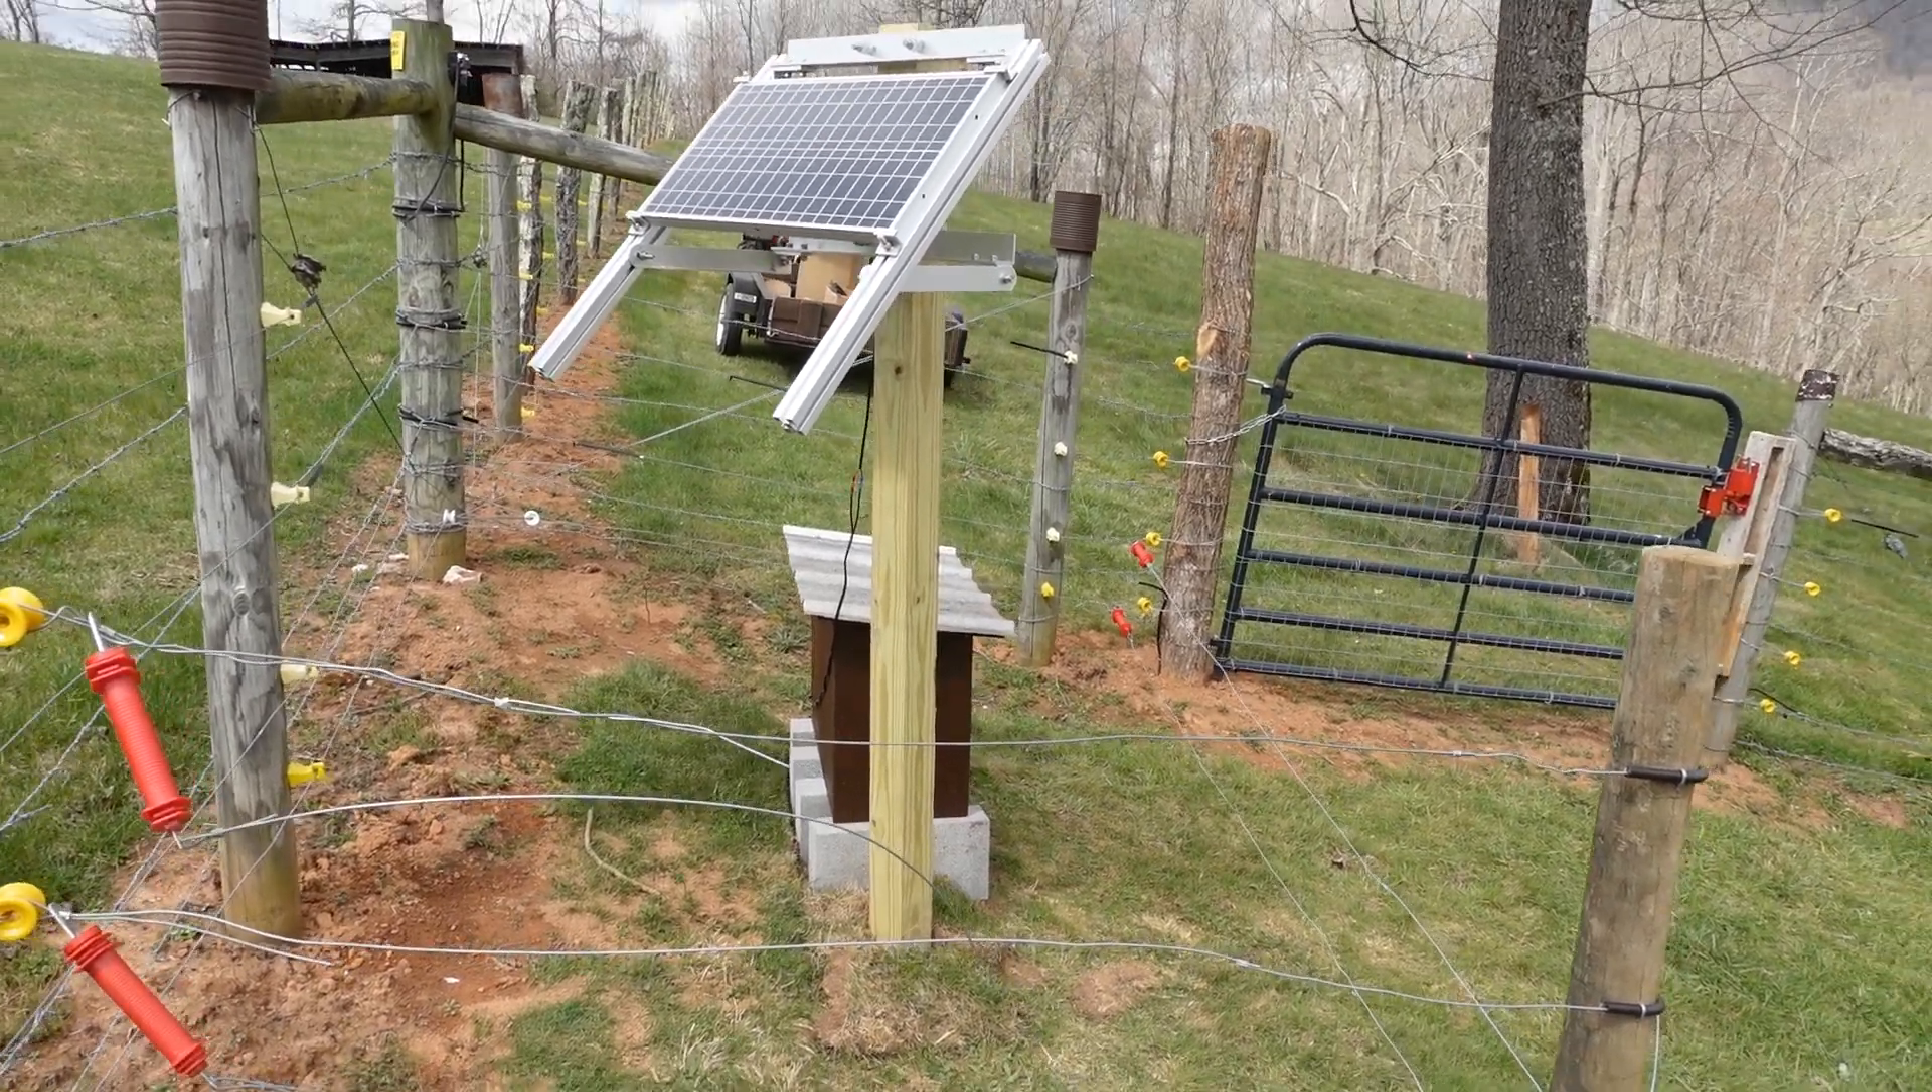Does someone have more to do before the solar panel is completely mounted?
No.